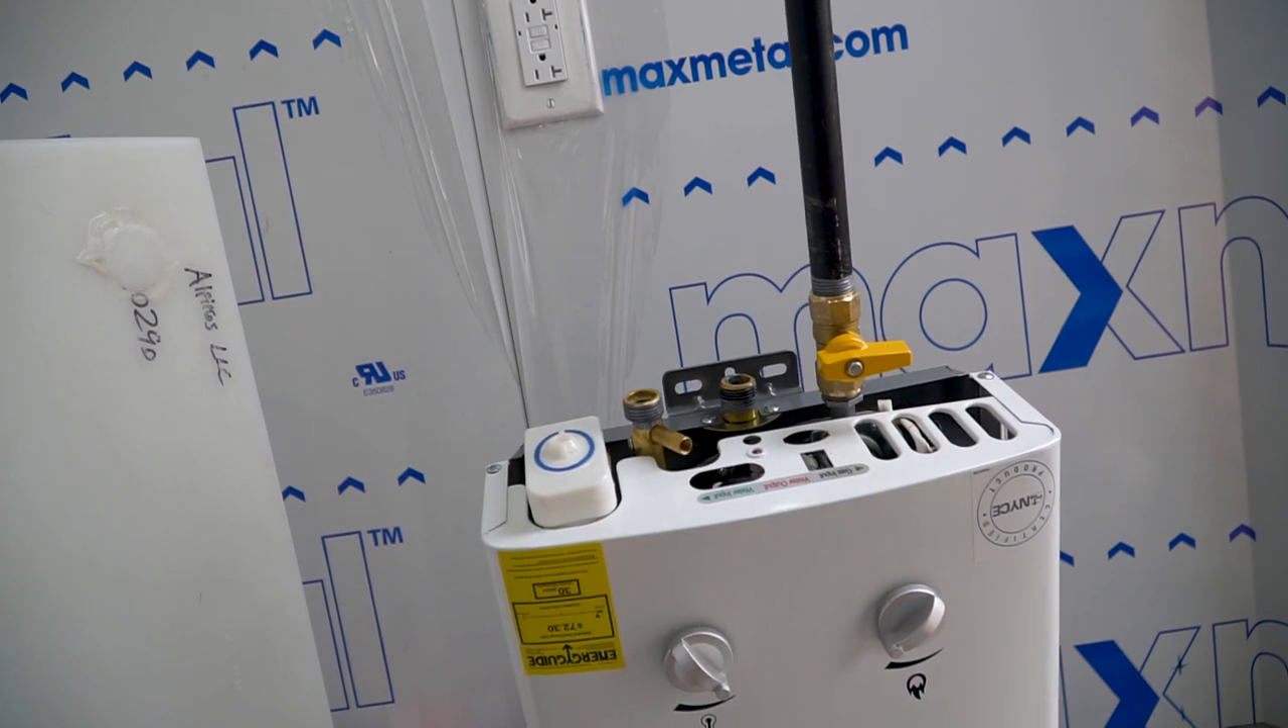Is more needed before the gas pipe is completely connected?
No.